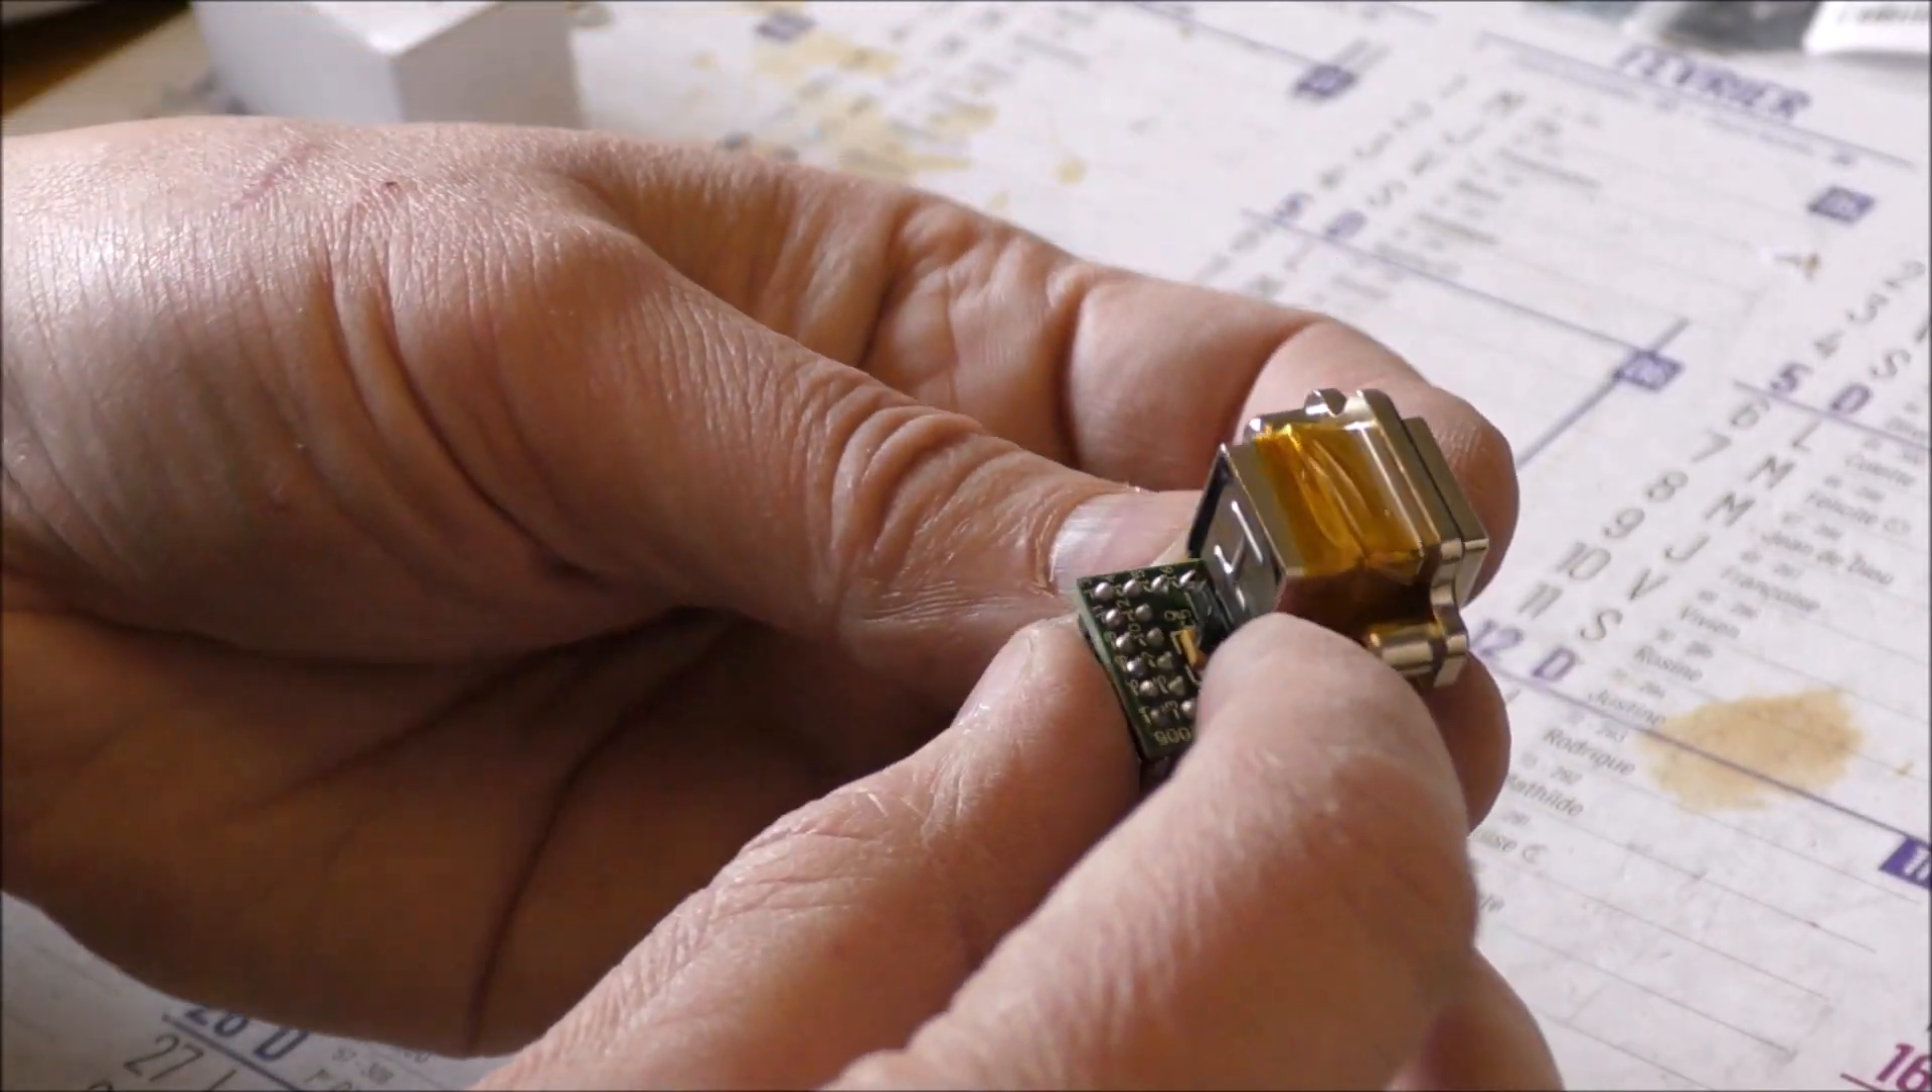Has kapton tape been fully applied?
Yes.